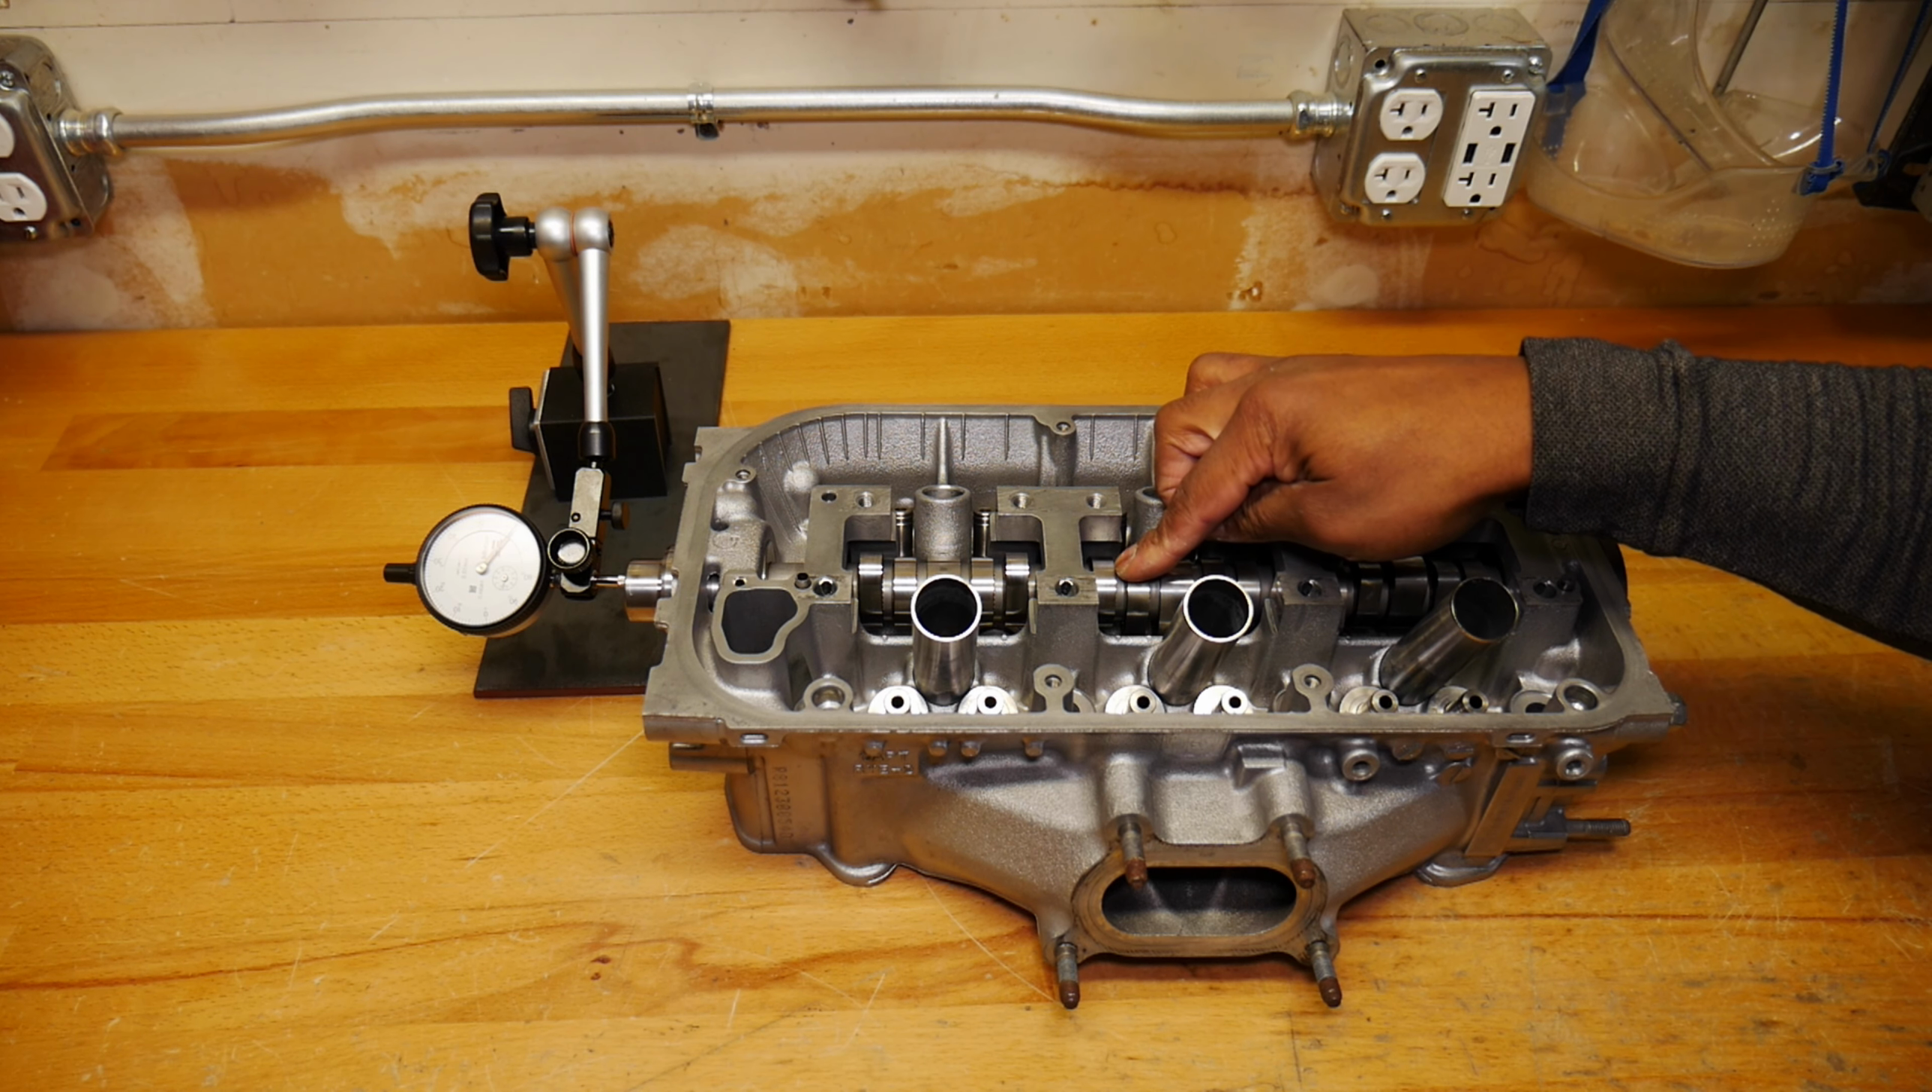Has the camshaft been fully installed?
Yes.